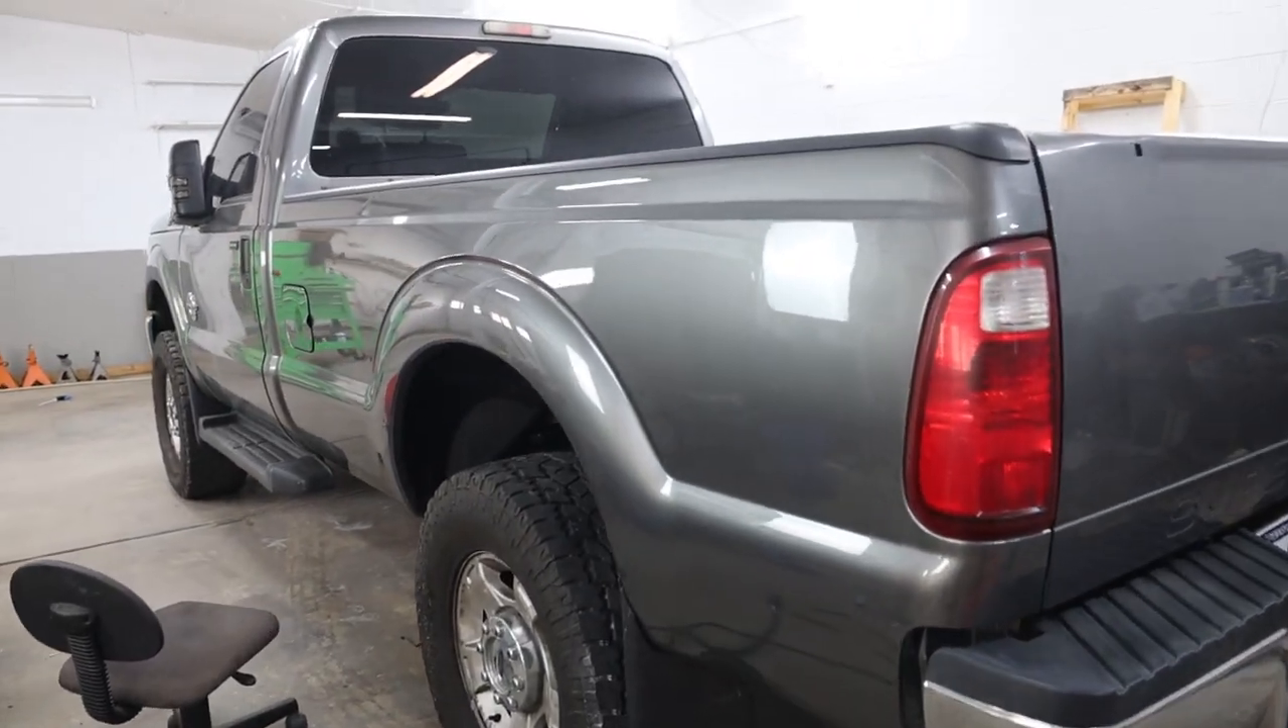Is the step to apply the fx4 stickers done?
No.